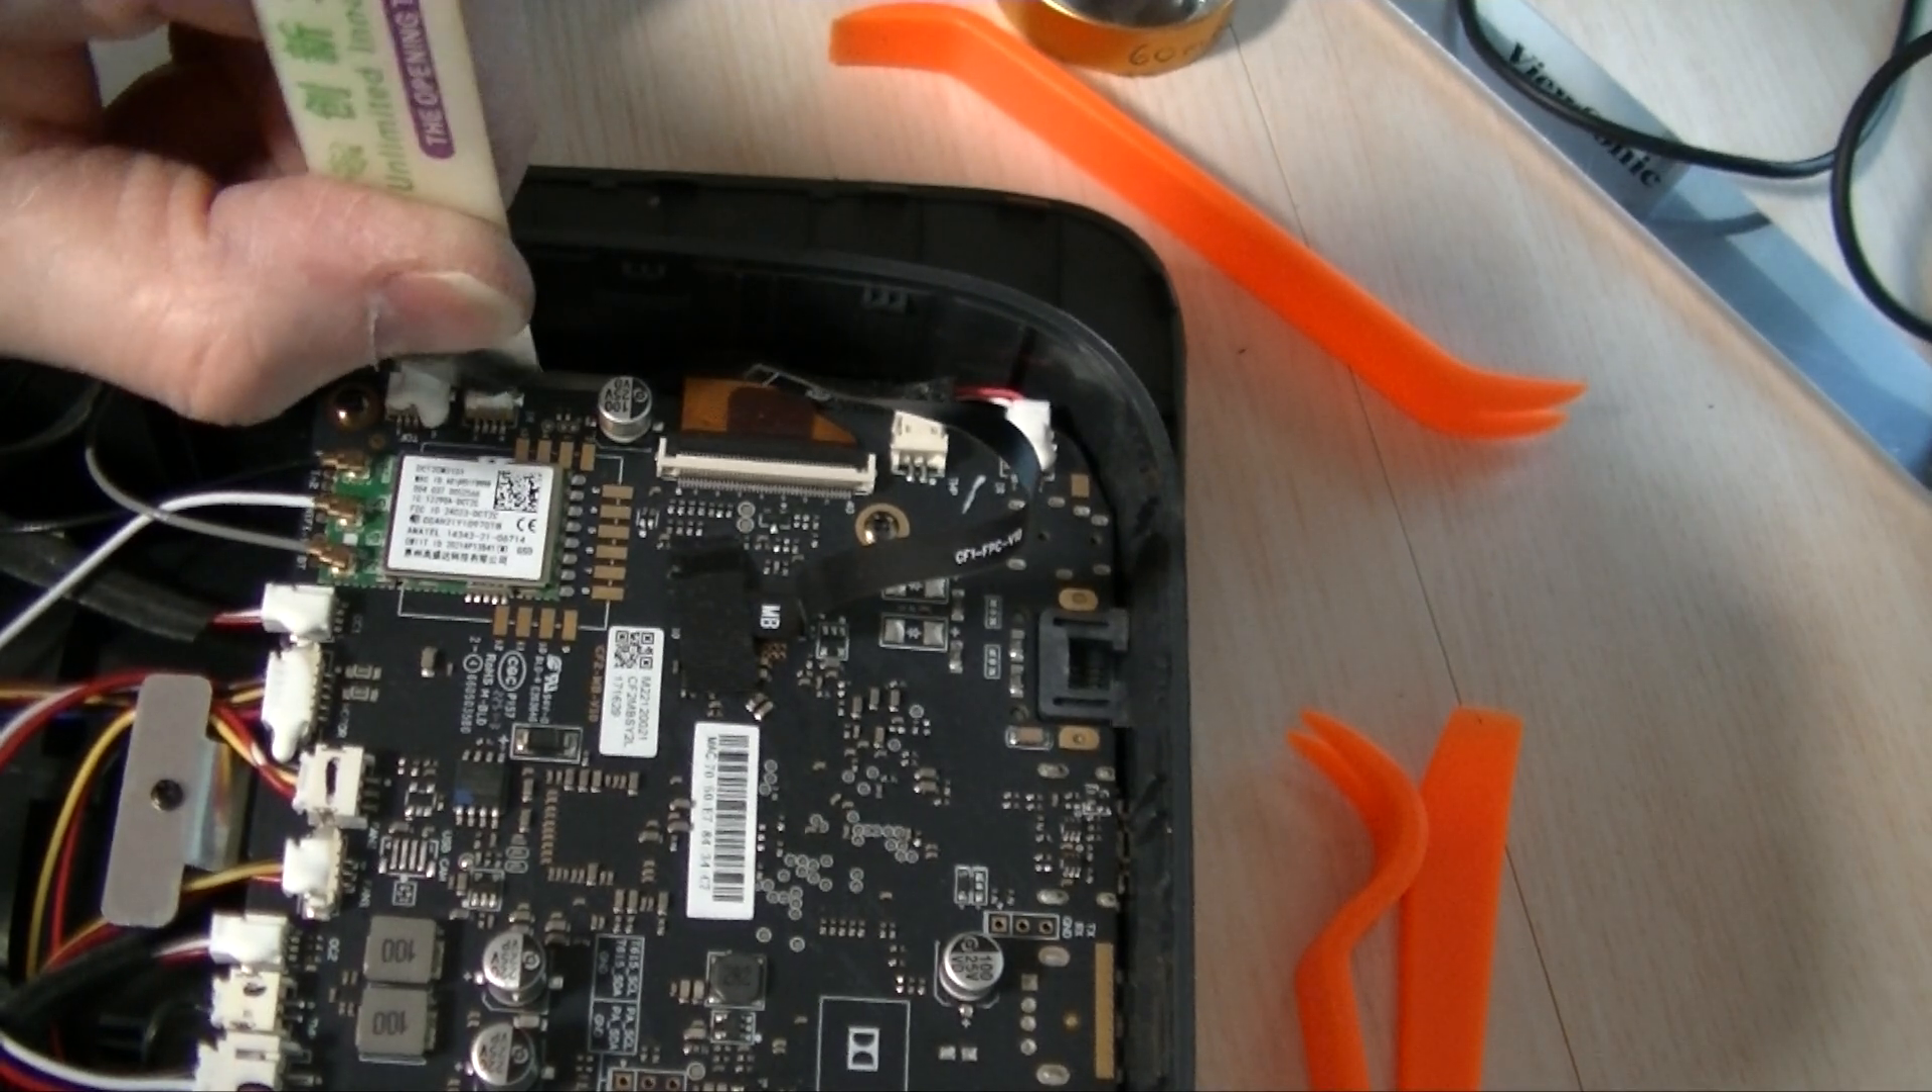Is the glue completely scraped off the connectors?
No.